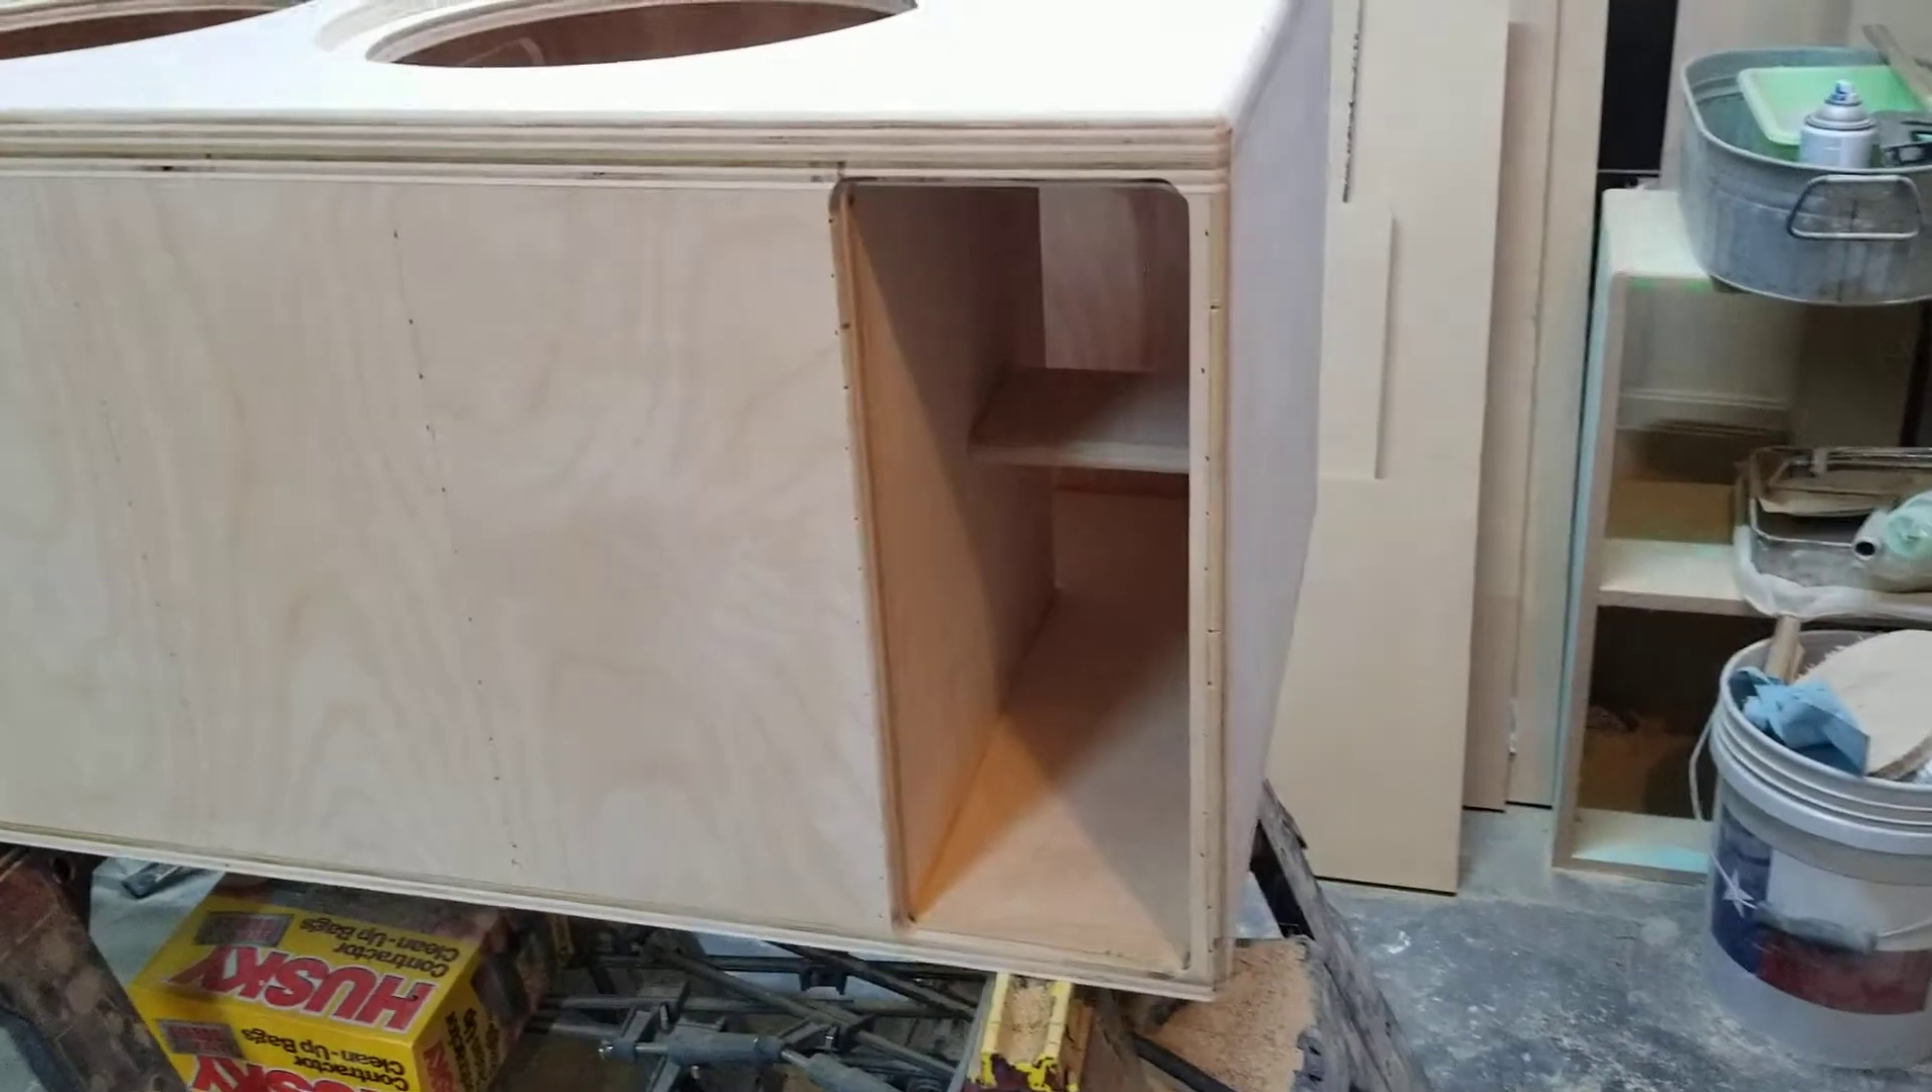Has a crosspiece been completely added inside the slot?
Yes.